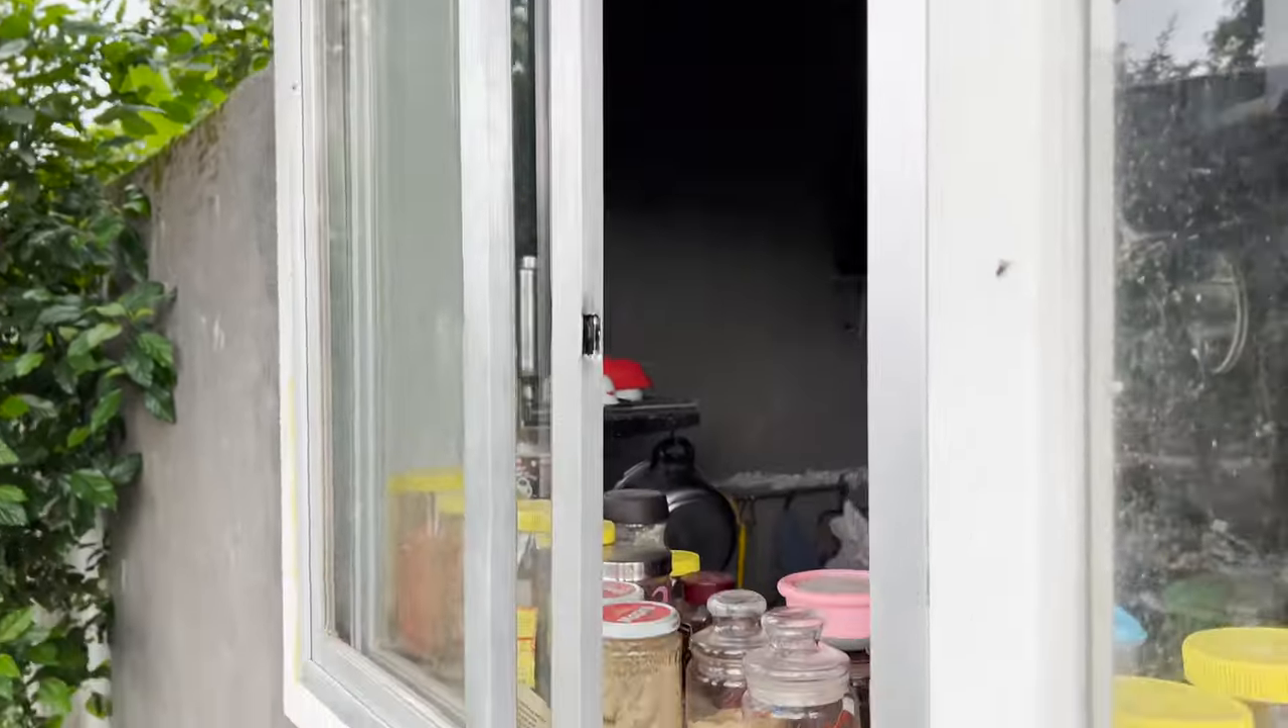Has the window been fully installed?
Yes.